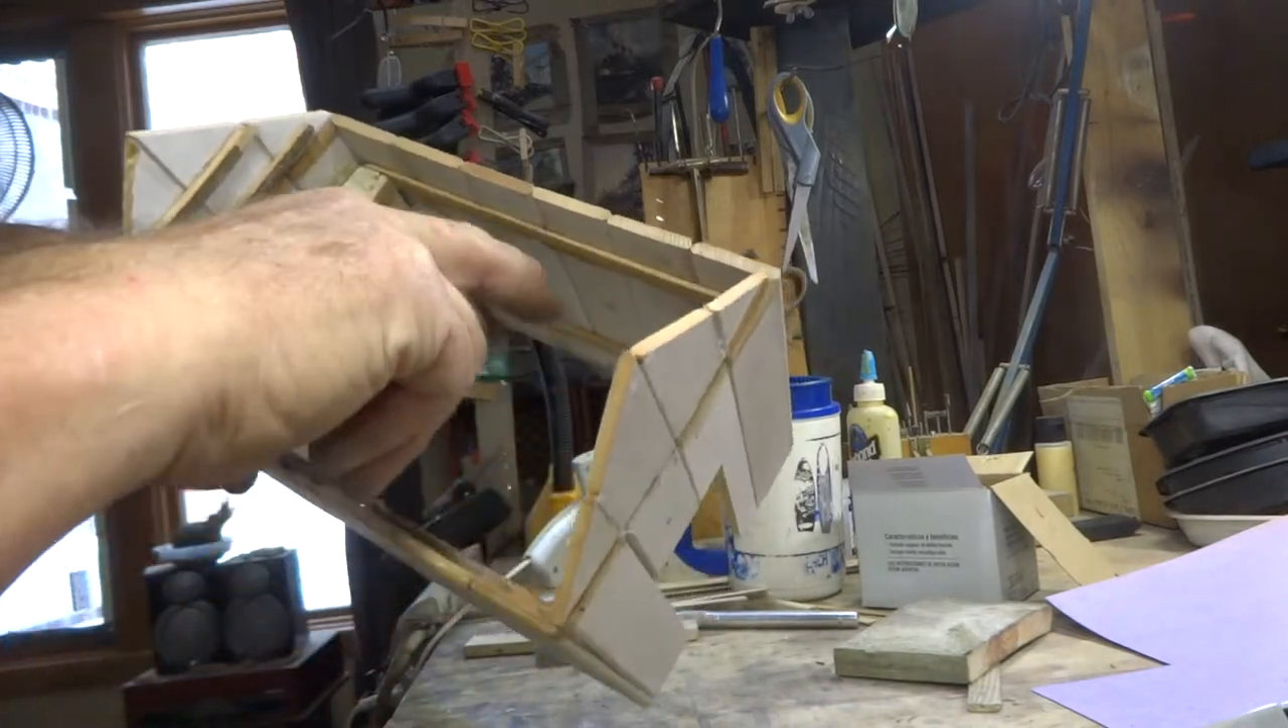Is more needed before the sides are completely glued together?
No.